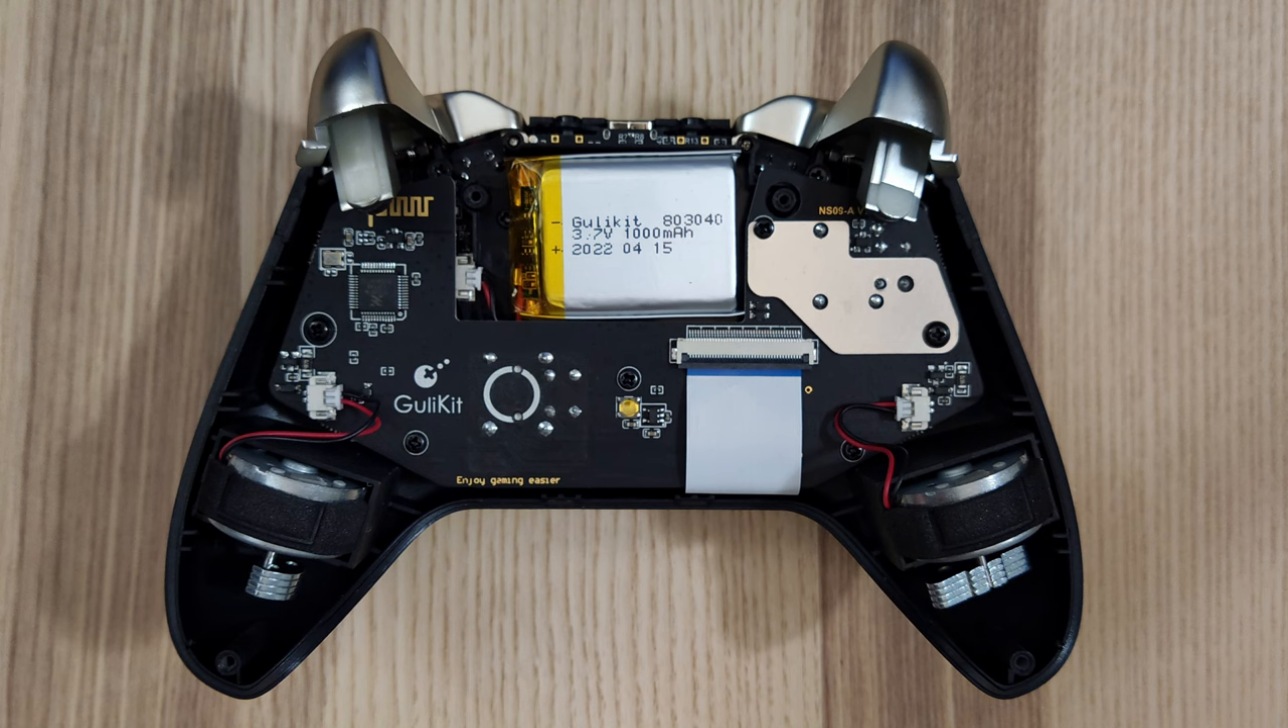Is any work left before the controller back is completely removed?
No.